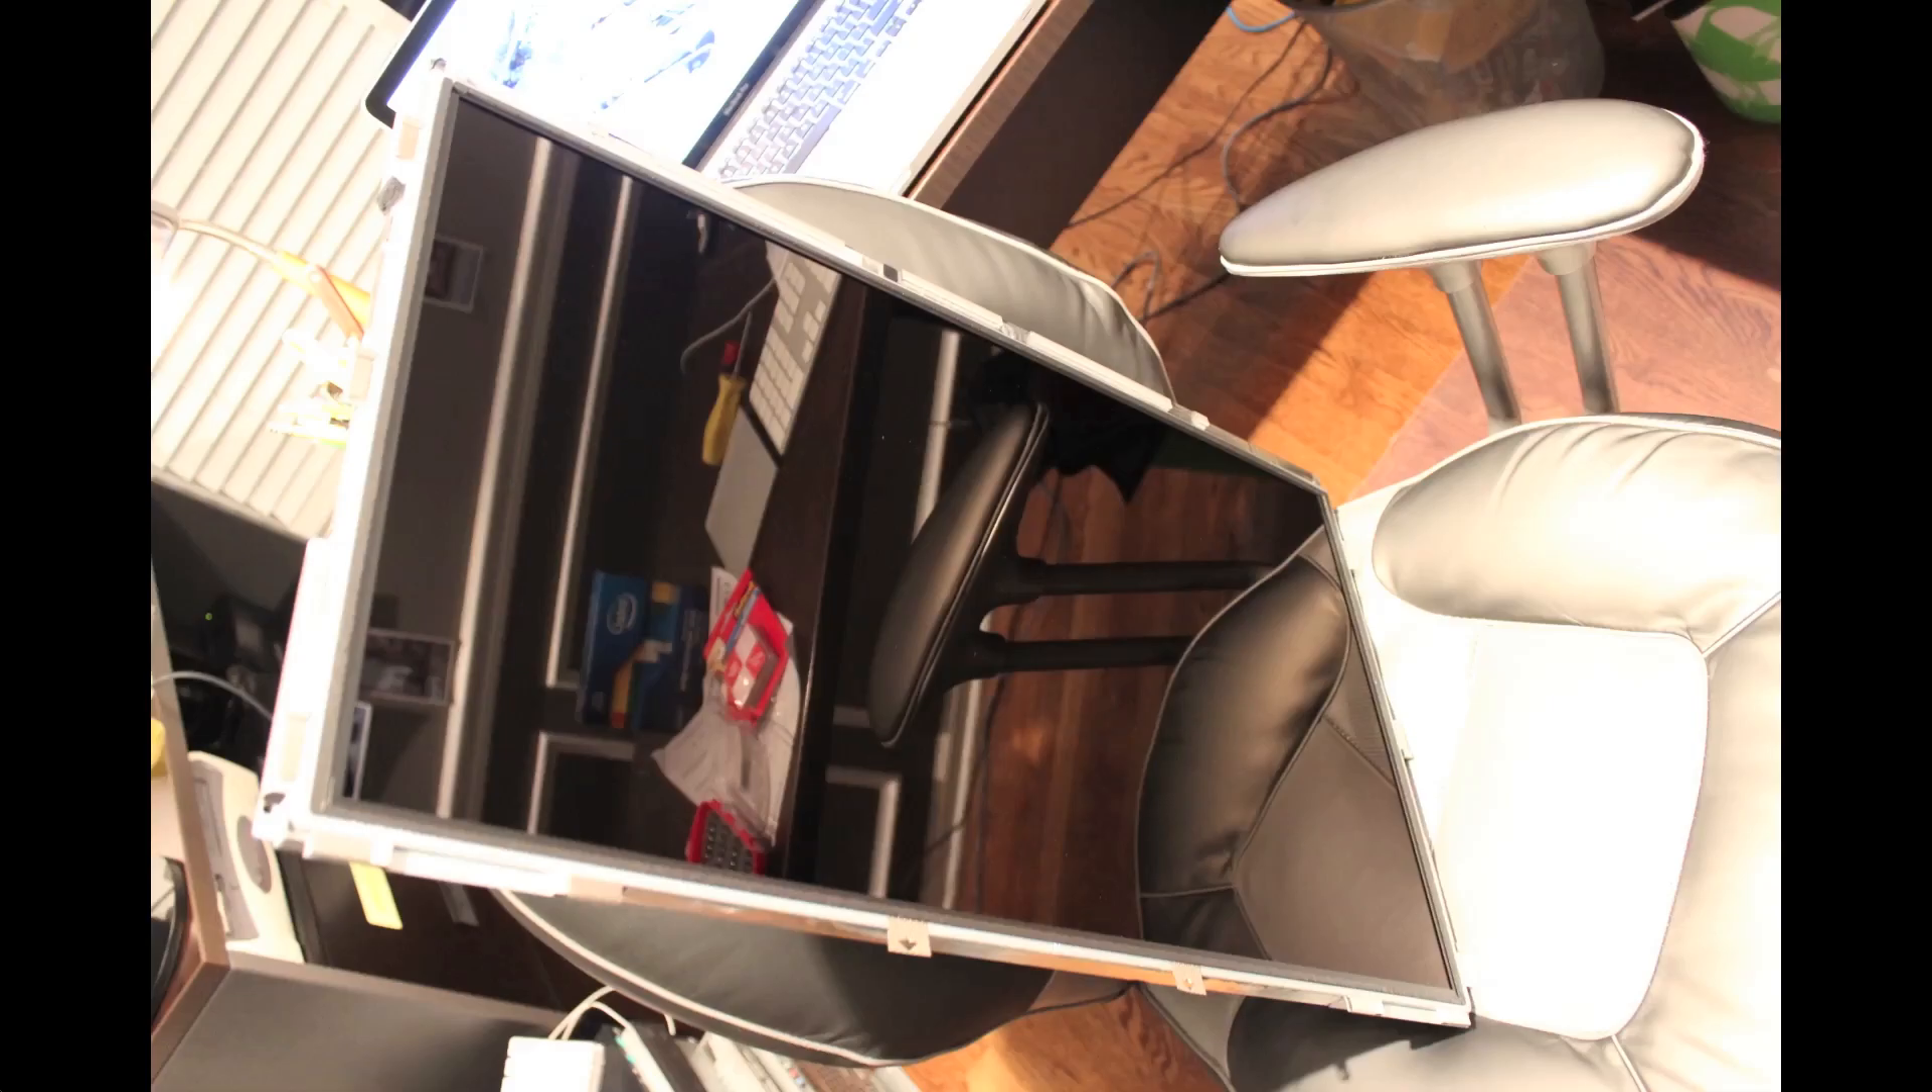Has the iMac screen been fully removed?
Yes.